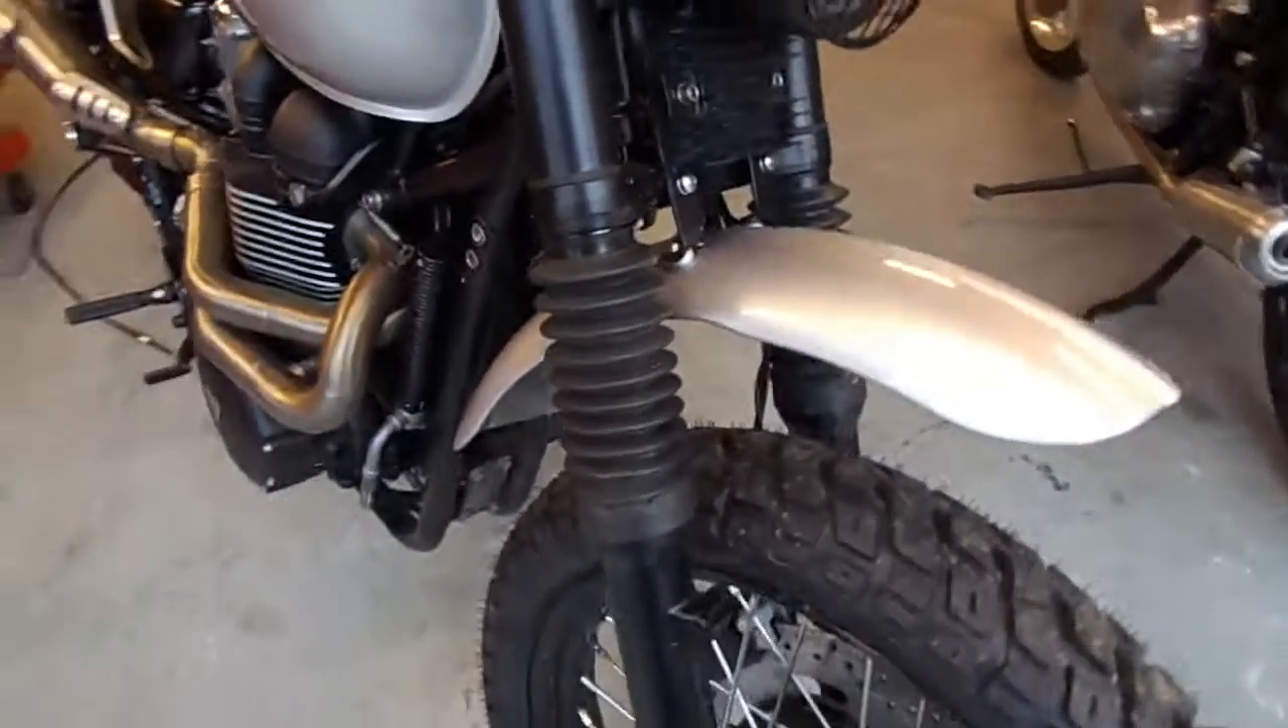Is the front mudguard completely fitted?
Yes.